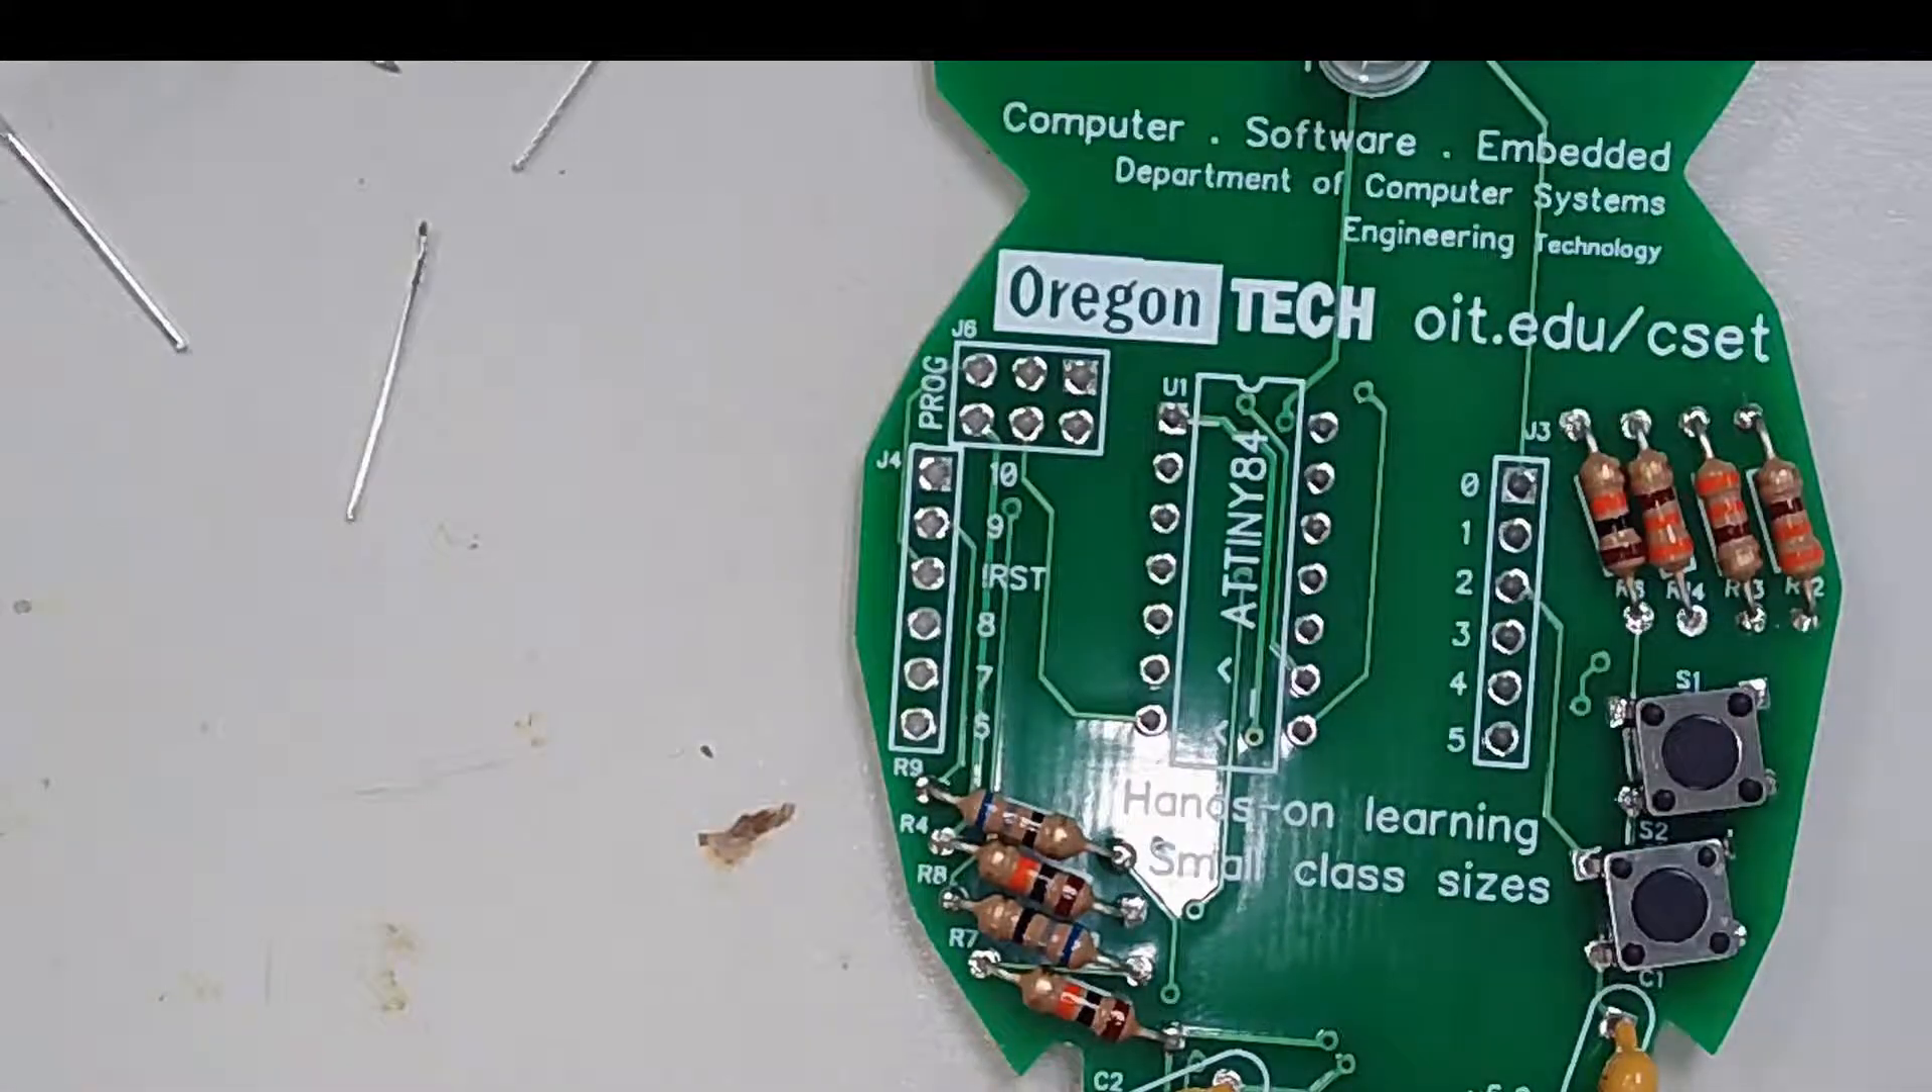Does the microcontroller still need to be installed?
Yes.